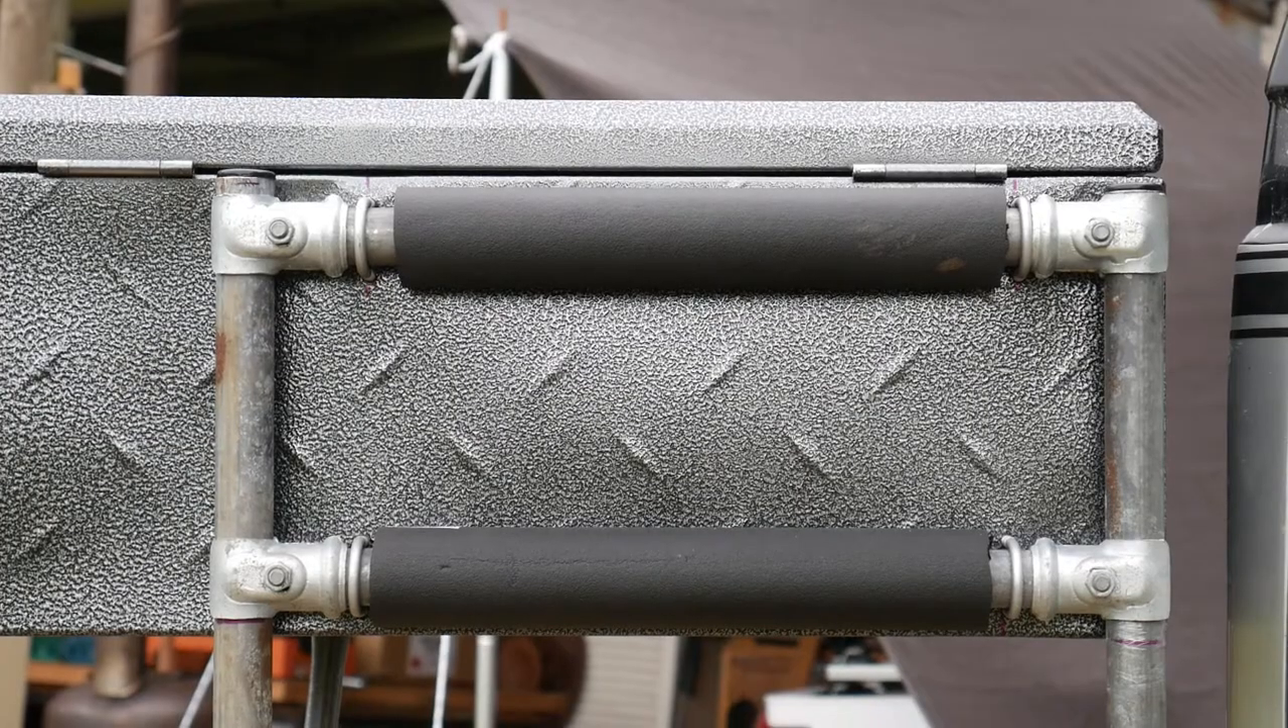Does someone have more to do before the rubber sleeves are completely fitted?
No.